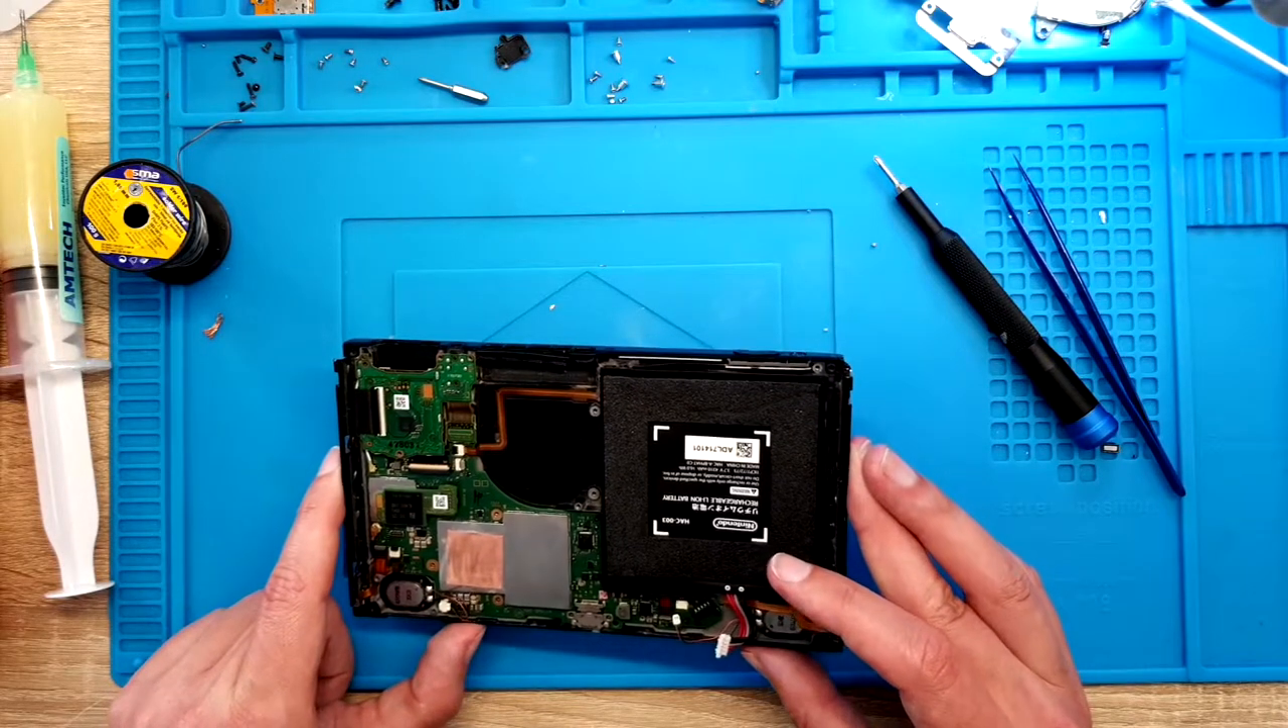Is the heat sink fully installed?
No.